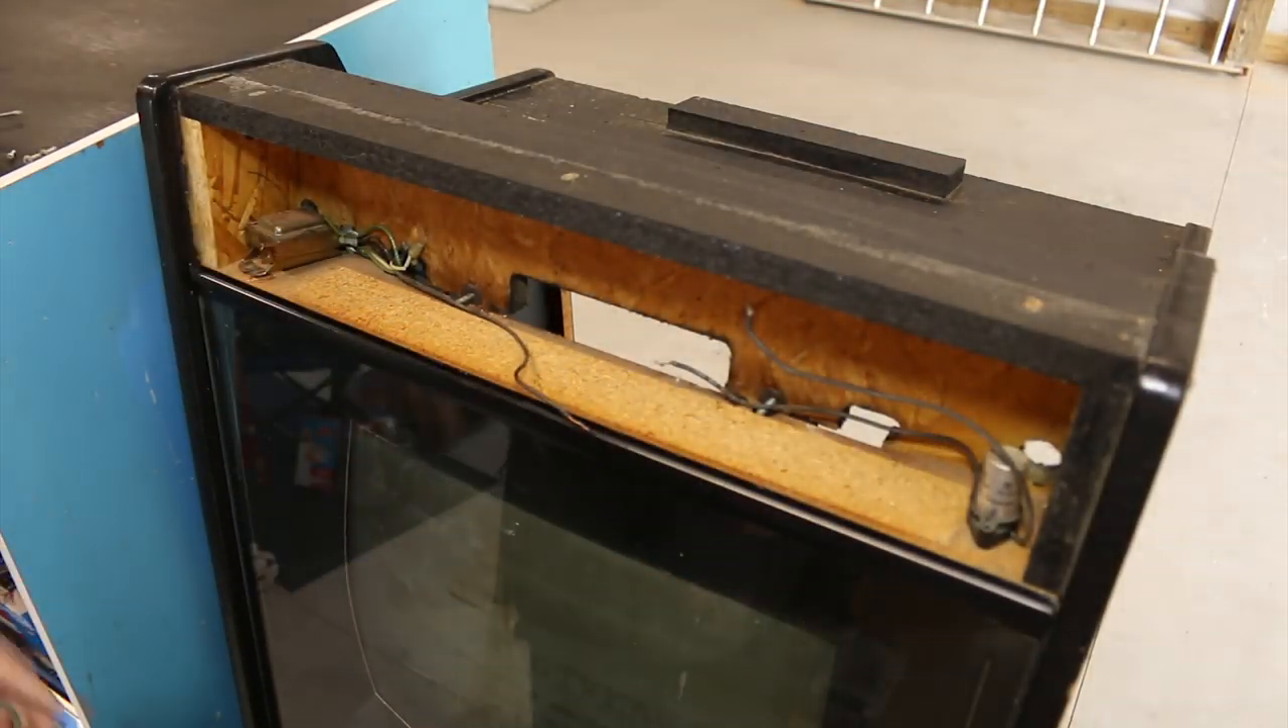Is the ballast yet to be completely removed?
Yes.